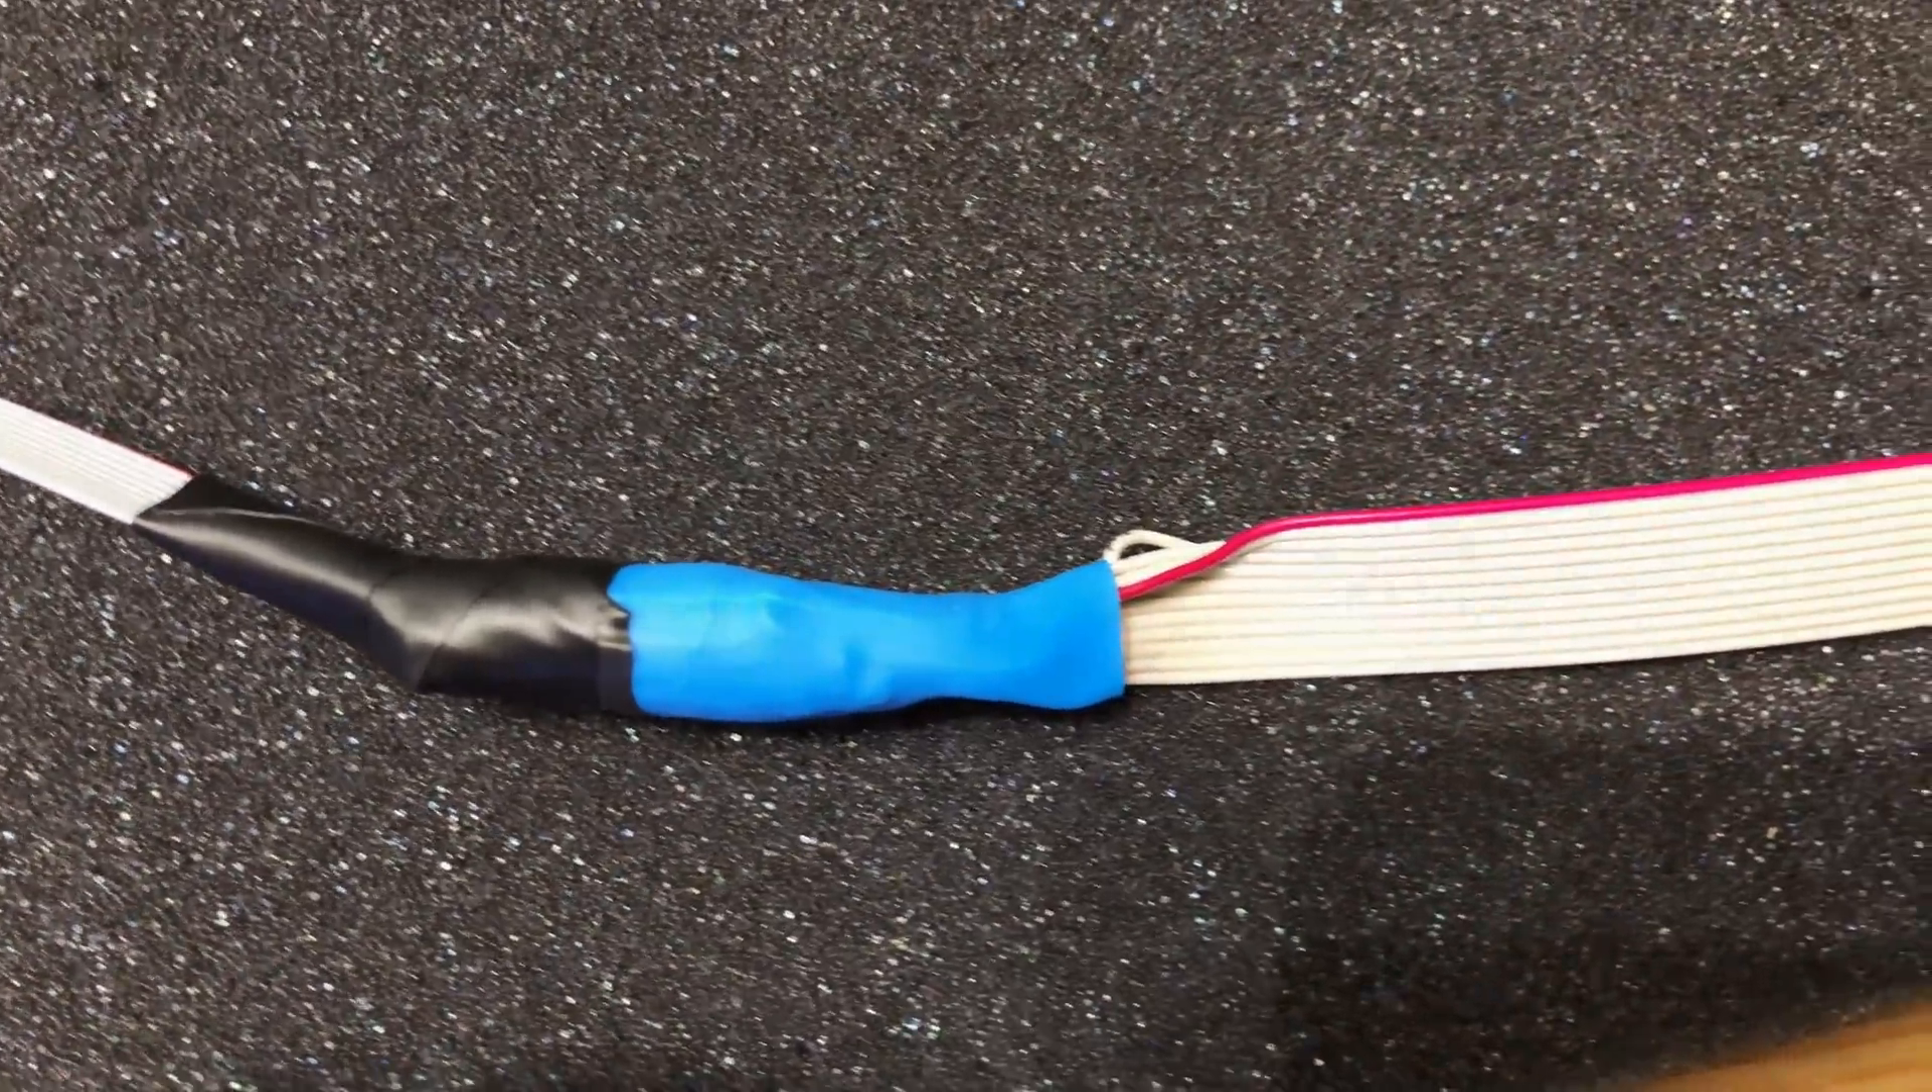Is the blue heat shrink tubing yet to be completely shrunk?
No.